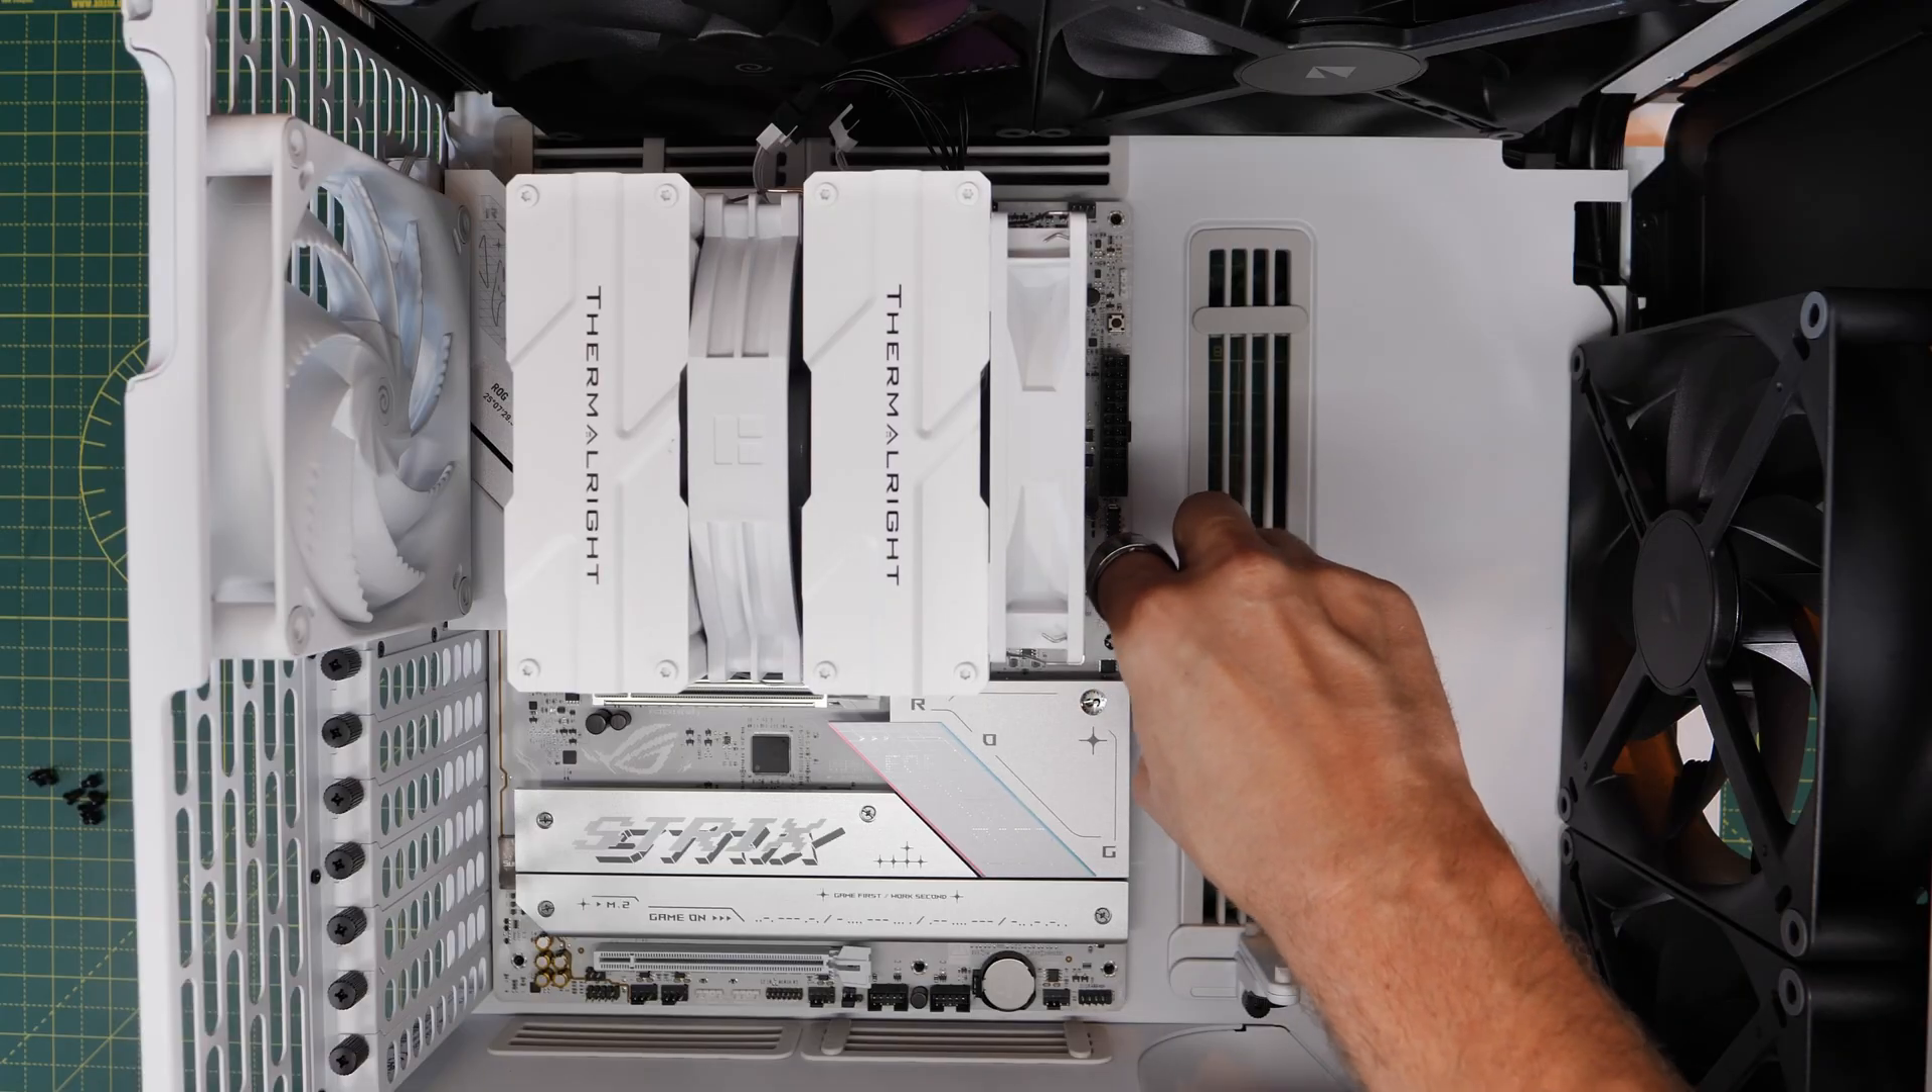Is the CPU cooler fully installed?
Yes.